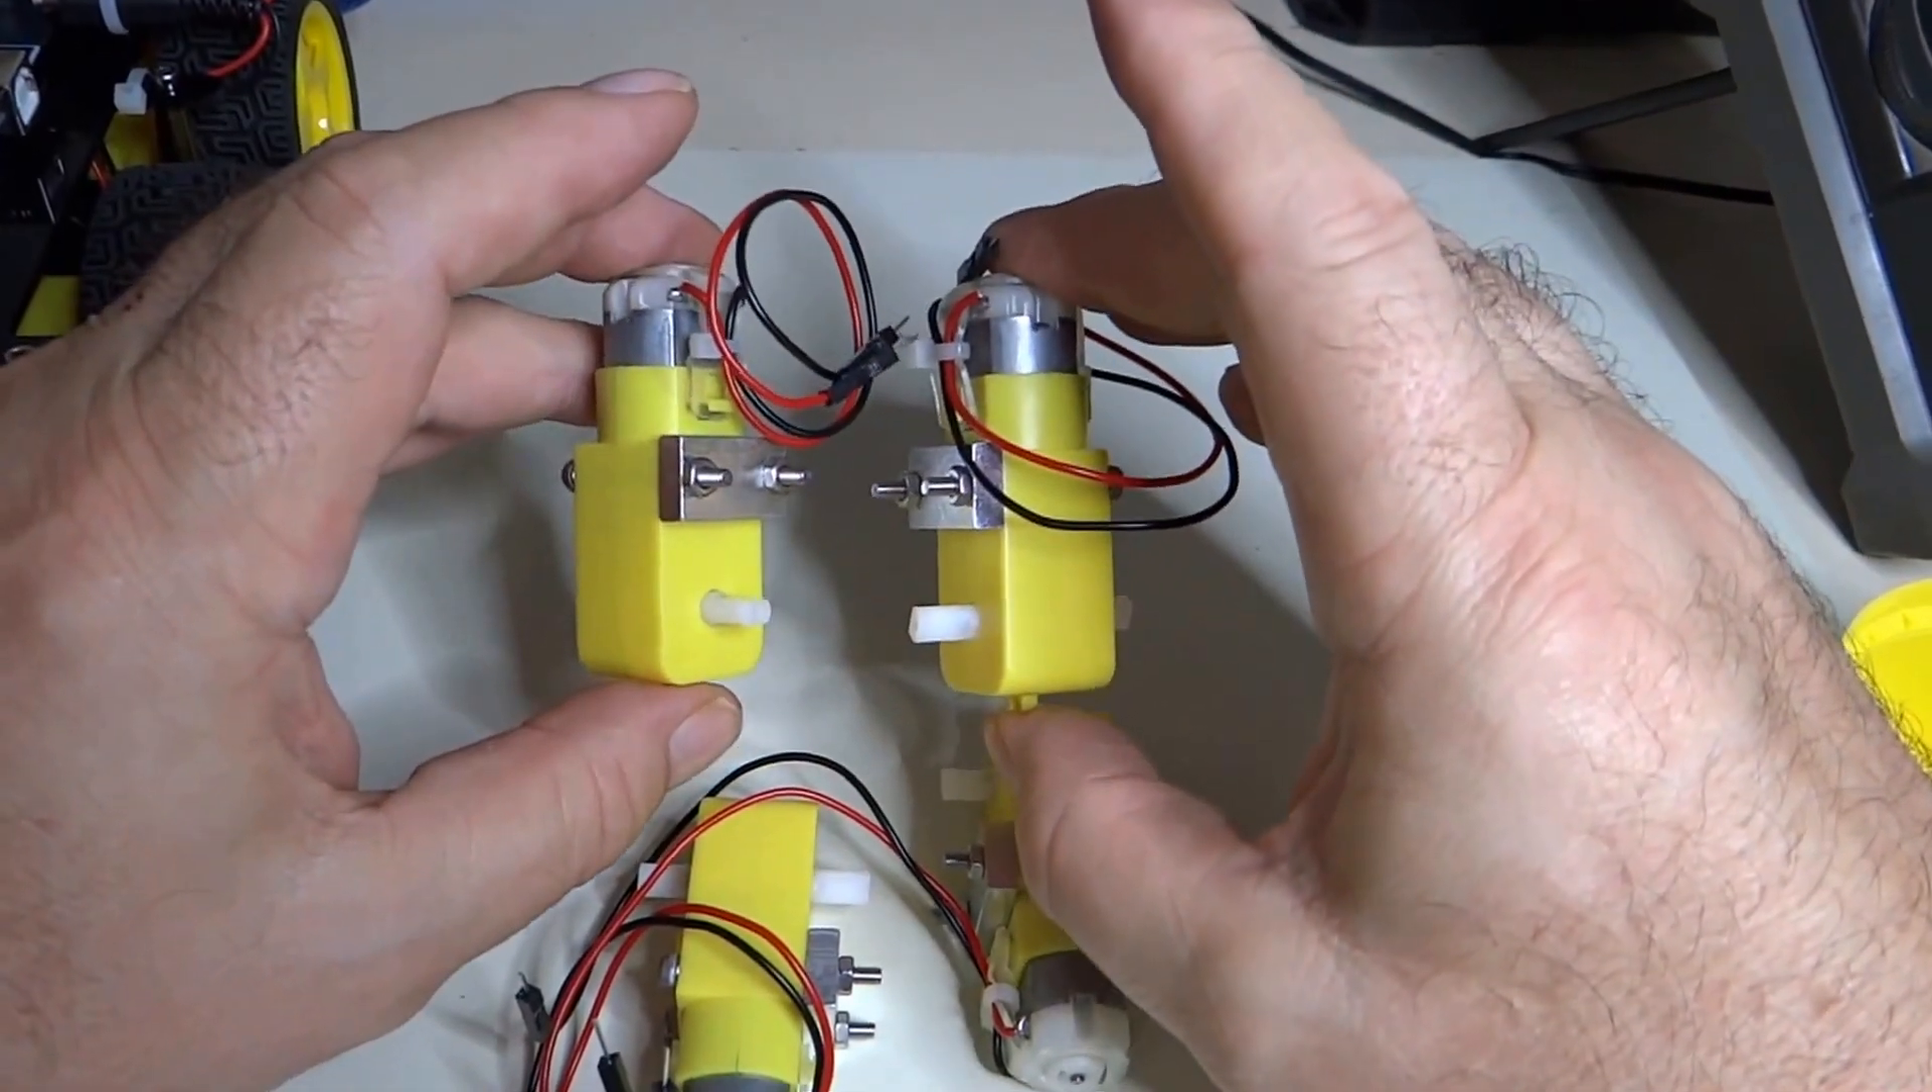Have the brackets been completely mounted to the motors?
Yes.